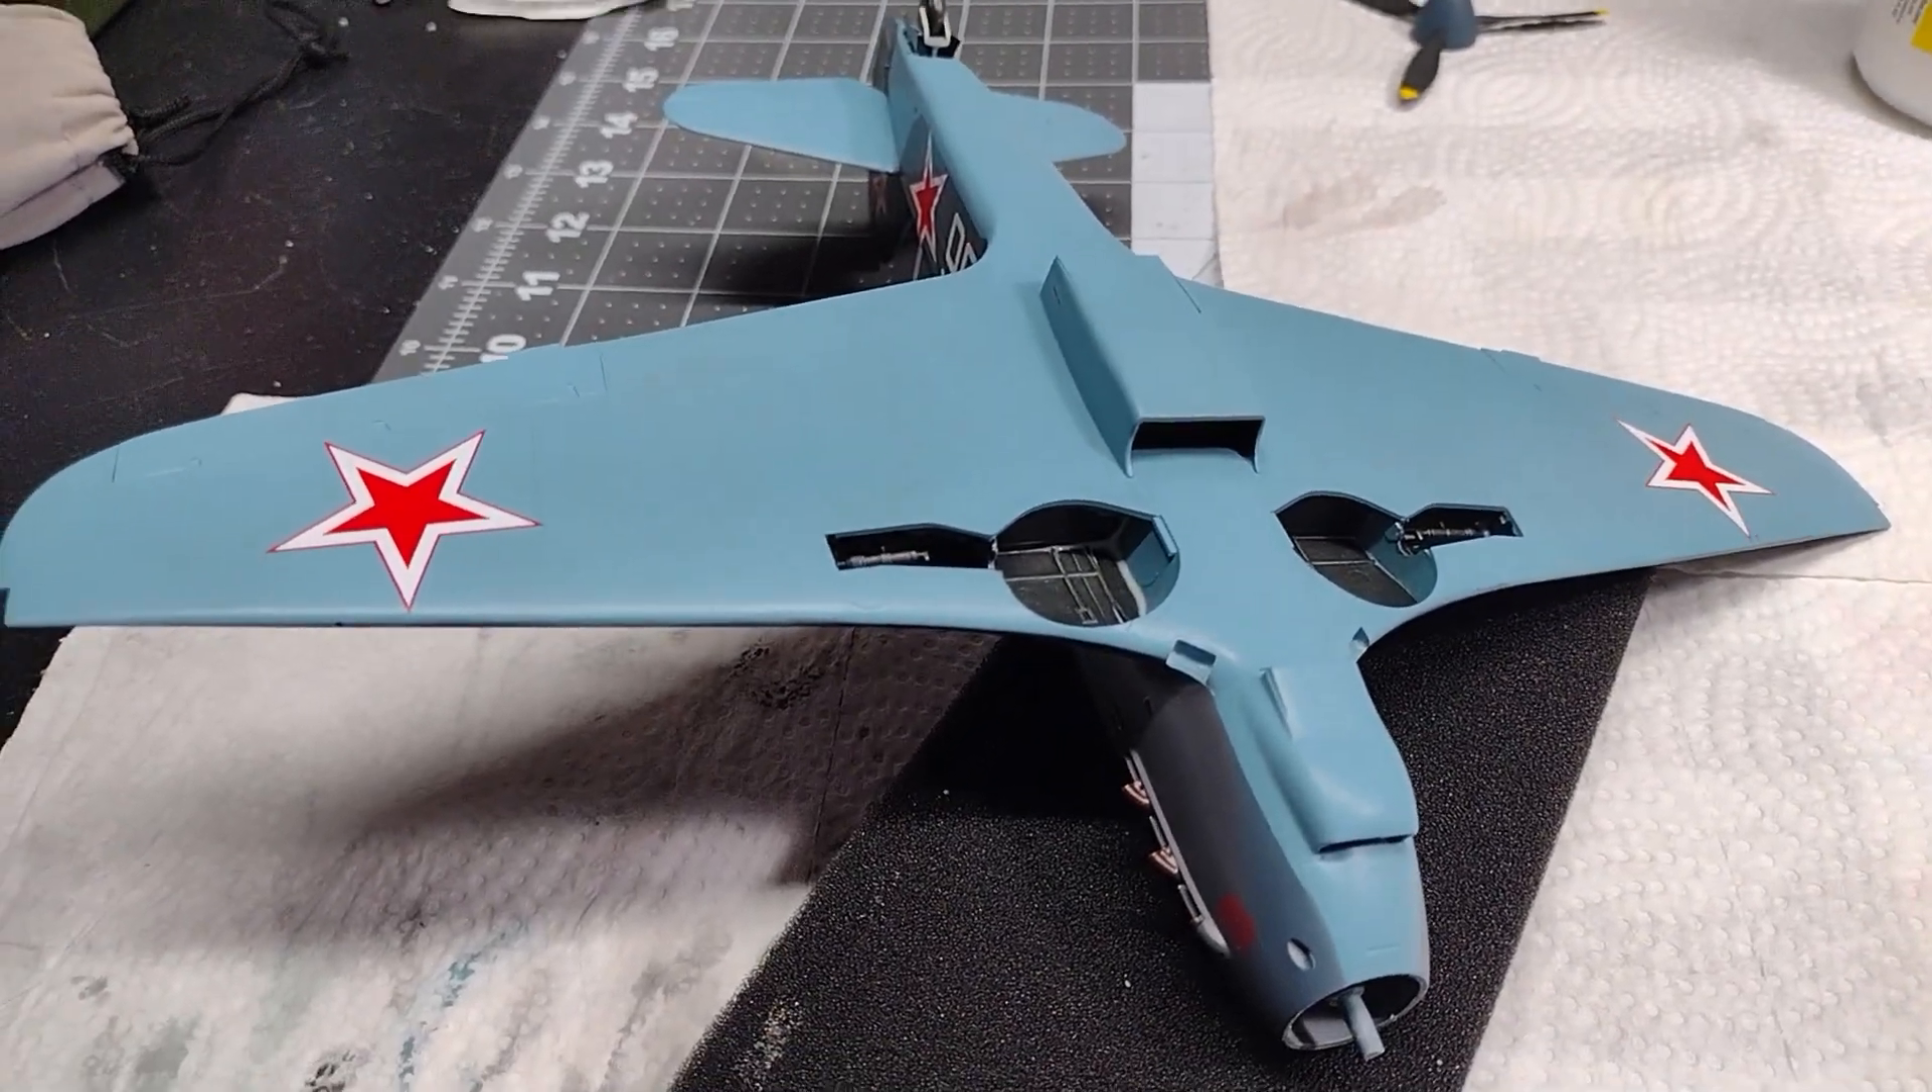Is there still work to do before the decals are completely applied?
No.